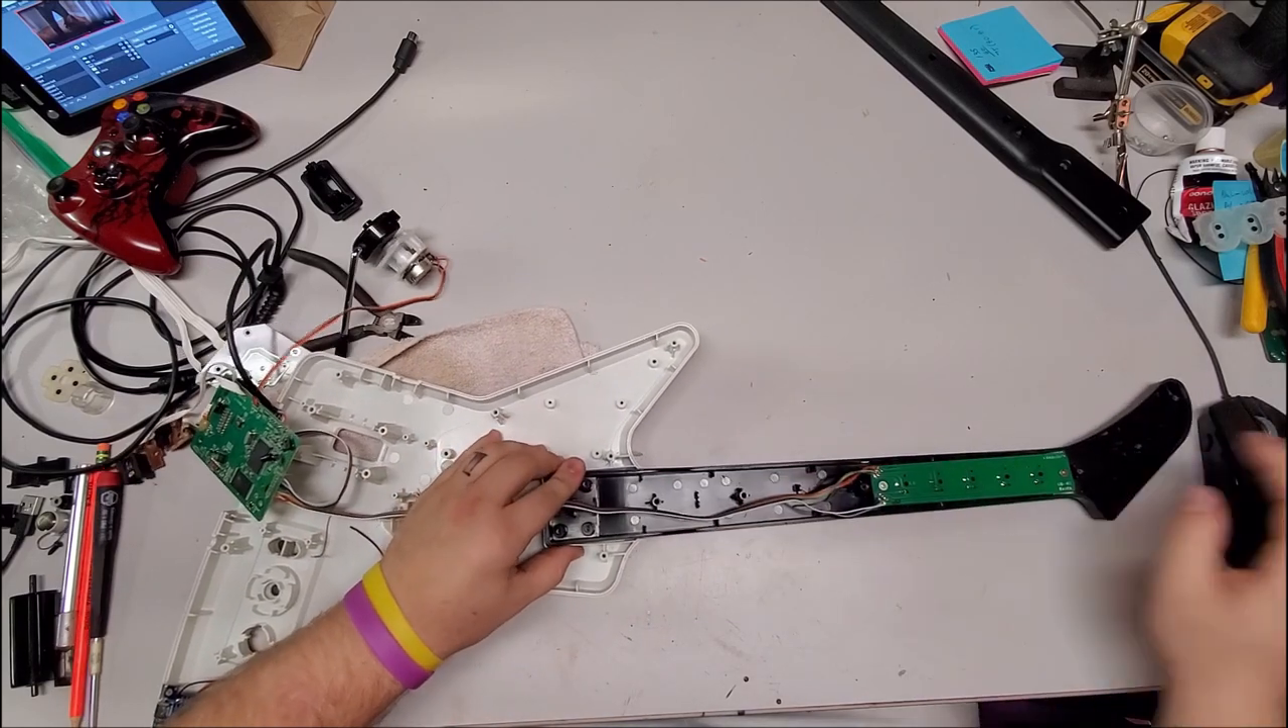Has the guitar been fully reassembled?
No.